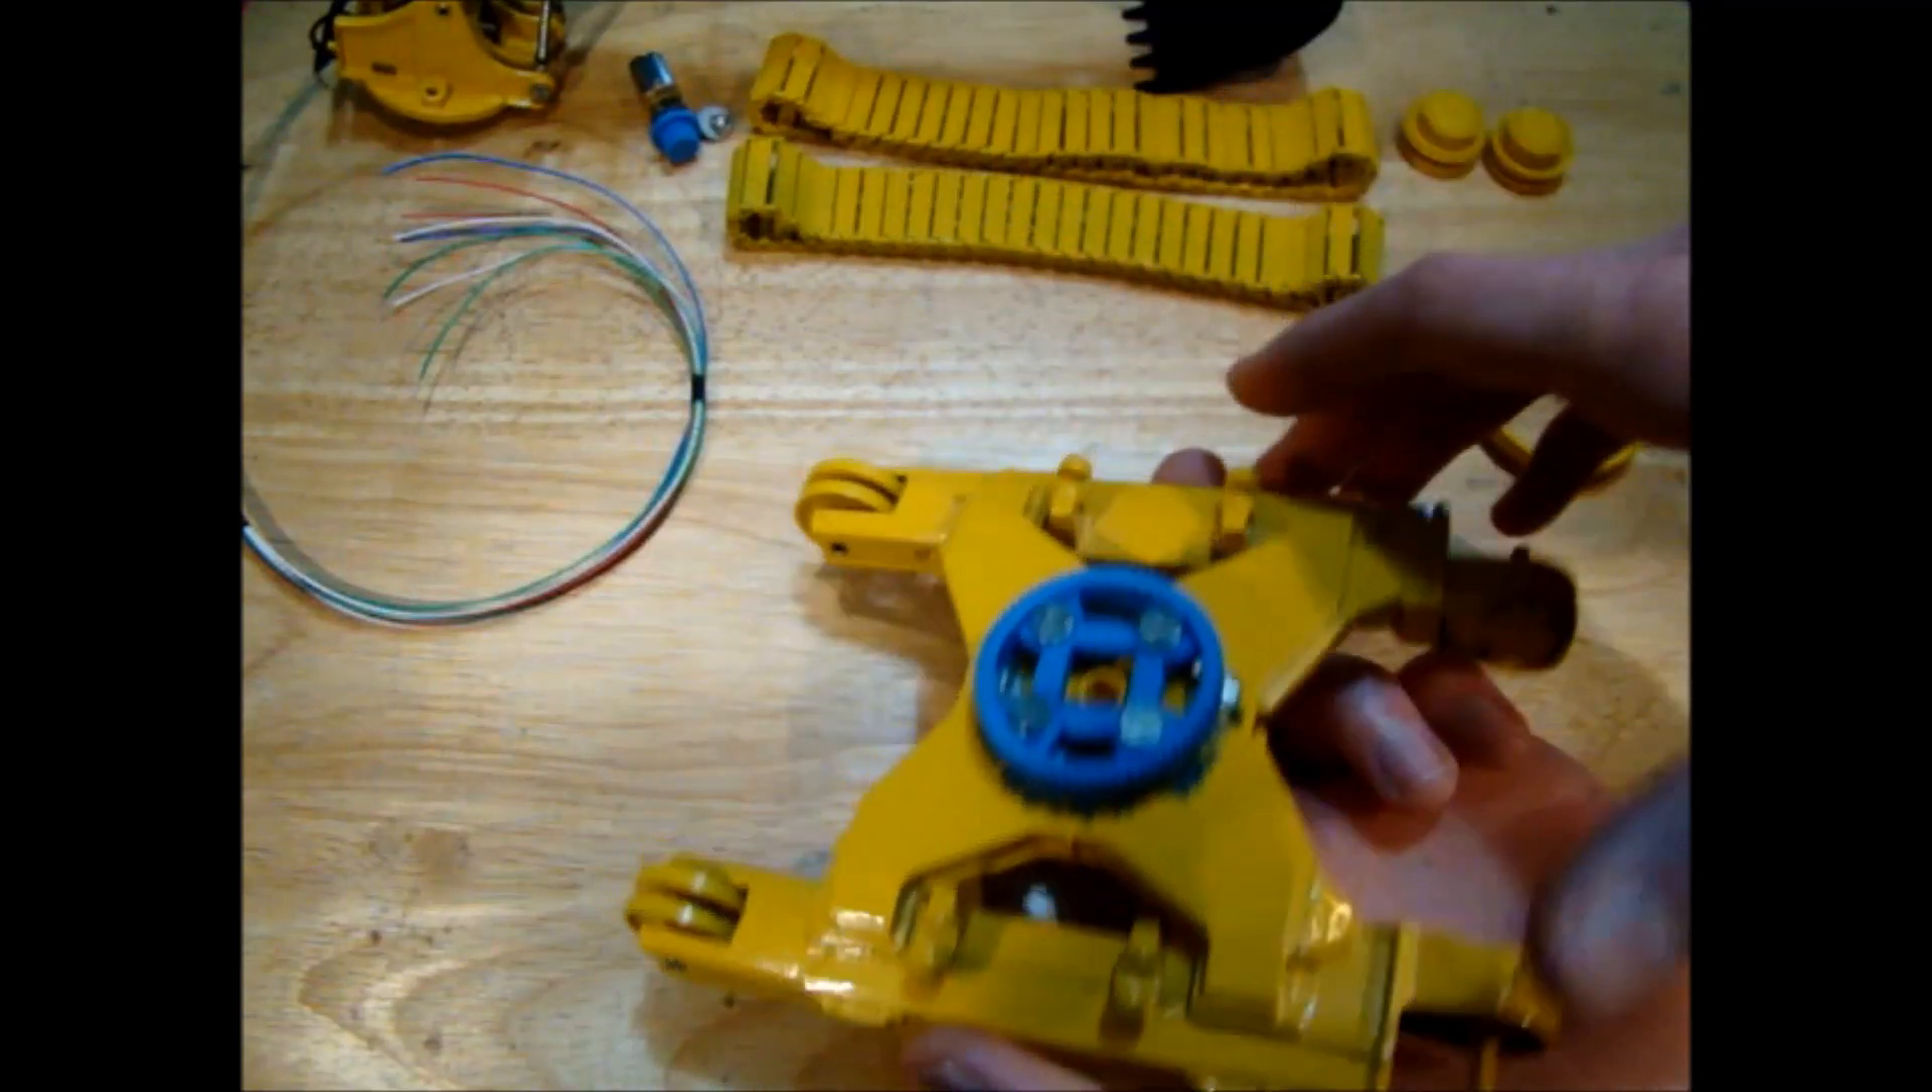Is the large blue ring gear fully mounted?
Yes.